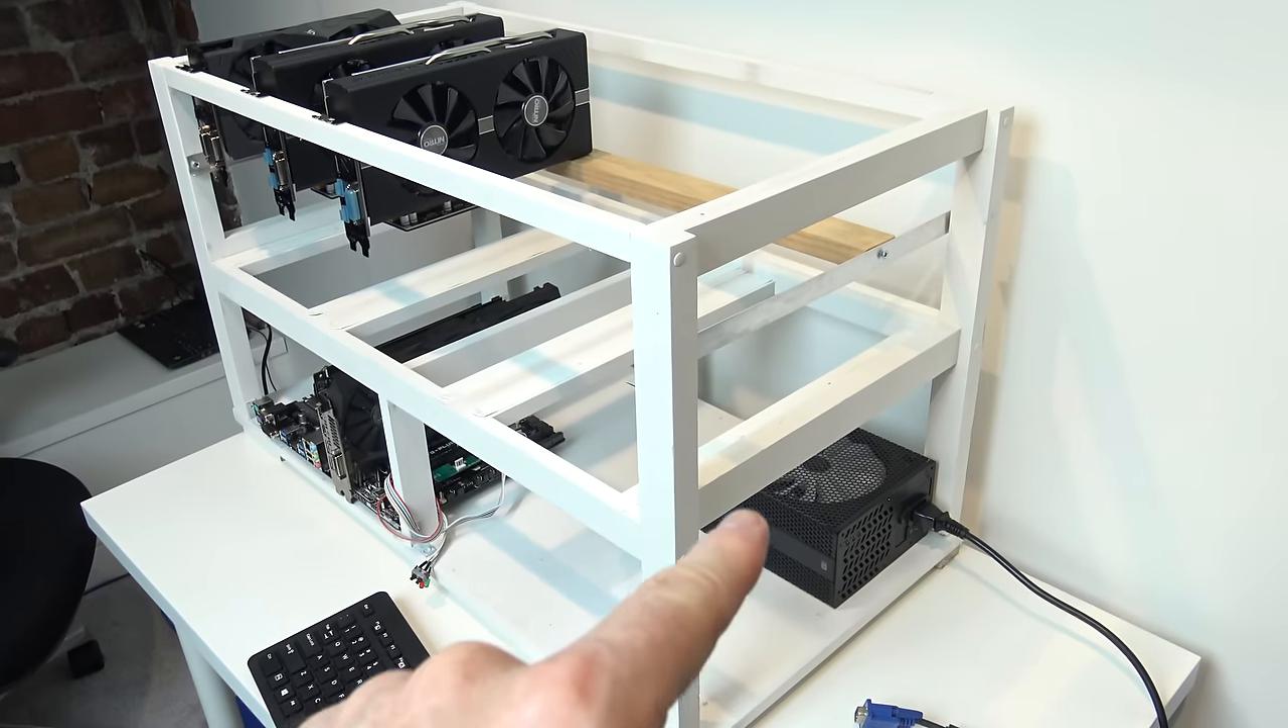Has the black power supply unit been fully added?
Yes.